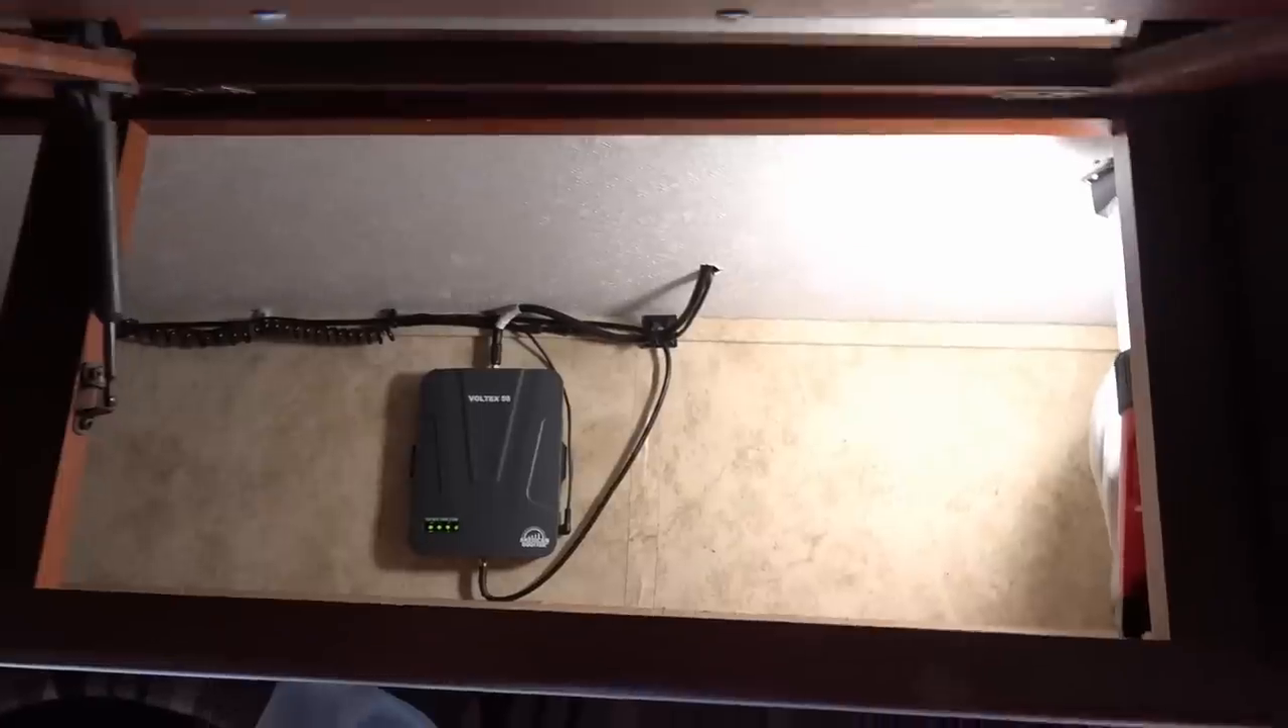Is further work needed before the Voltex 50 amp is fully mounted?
No.